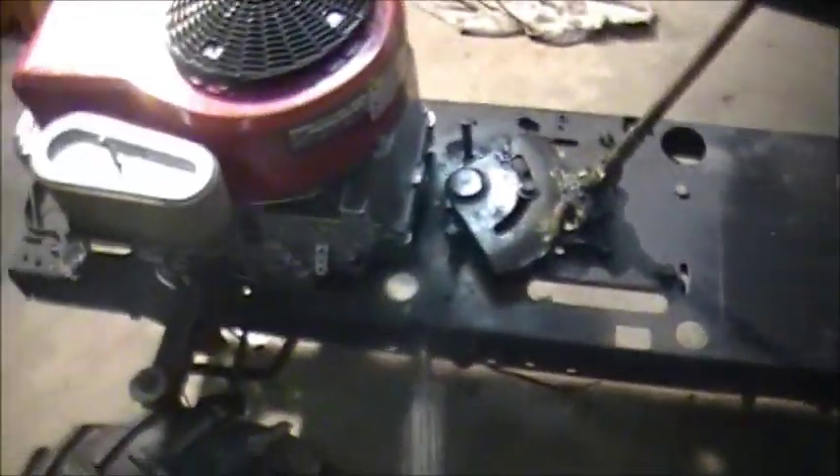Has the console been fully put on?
No.